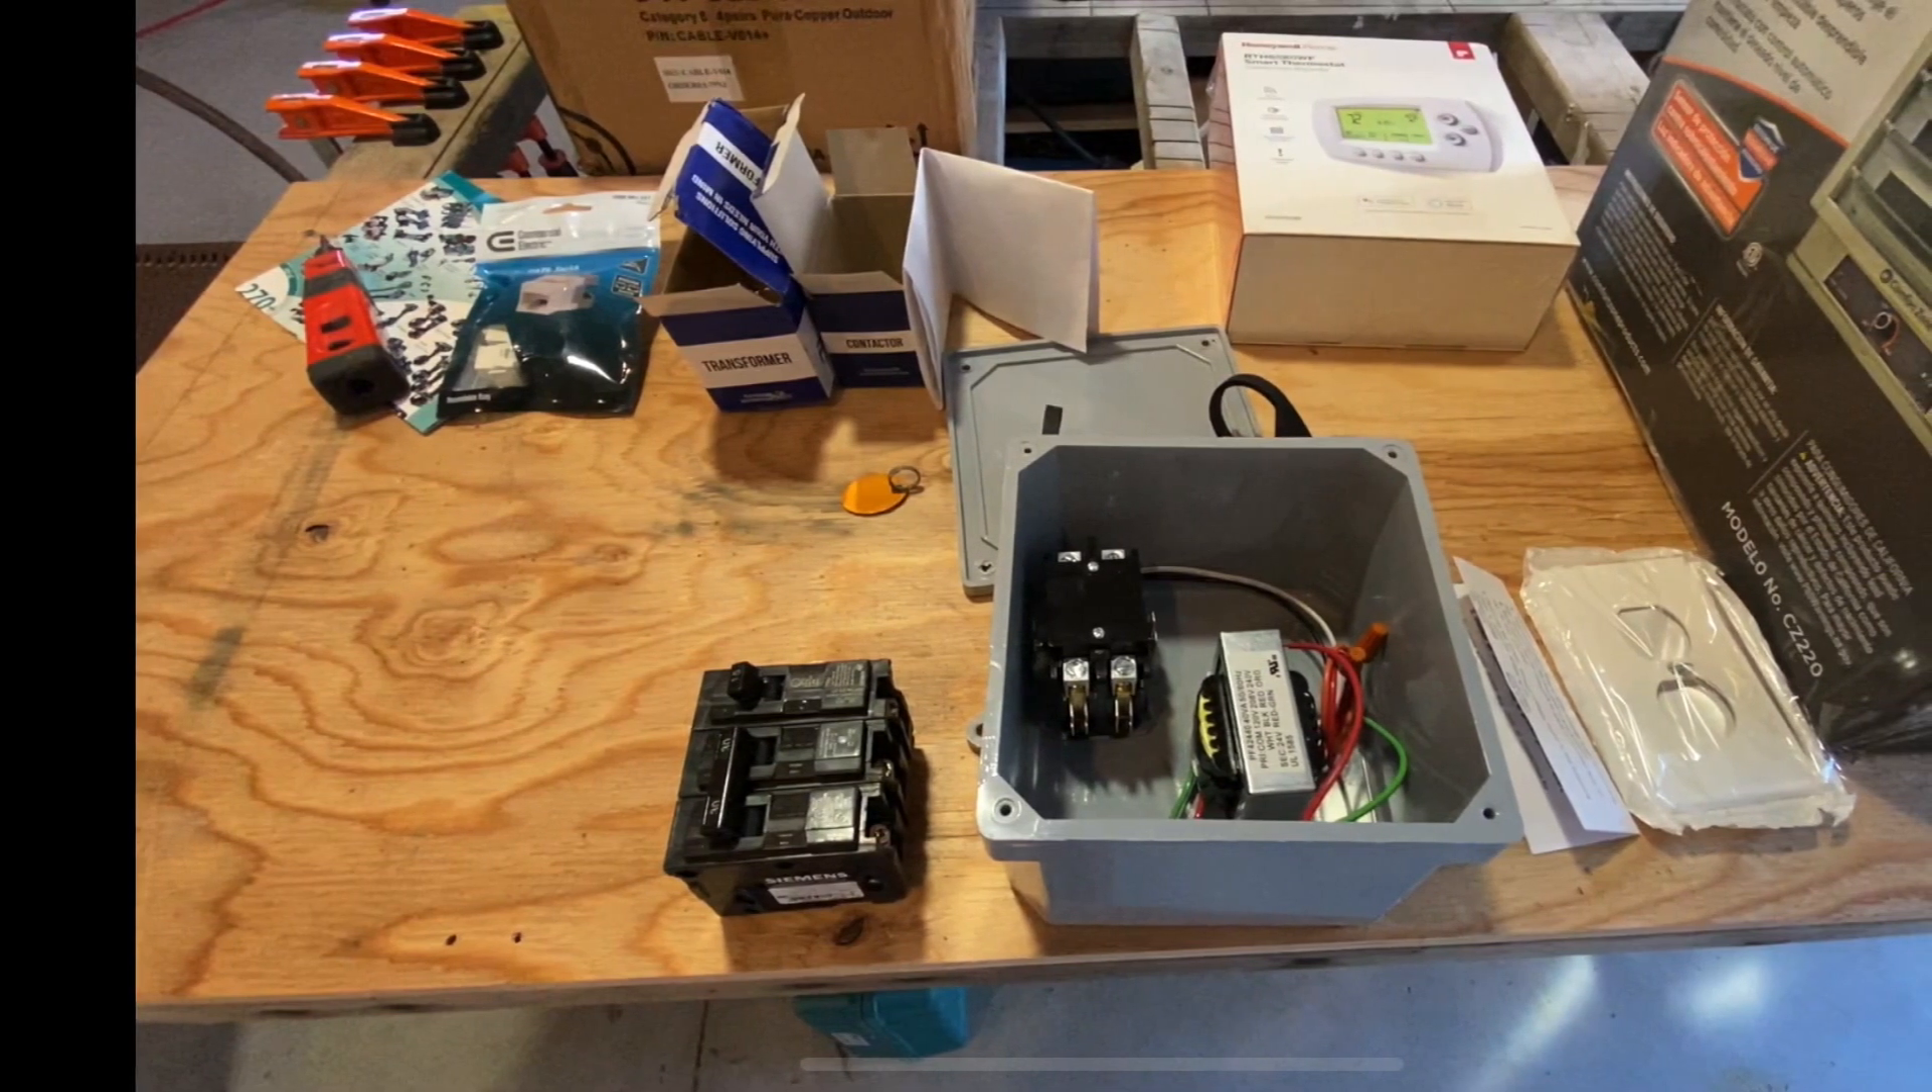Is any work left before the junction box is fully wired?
Yes.